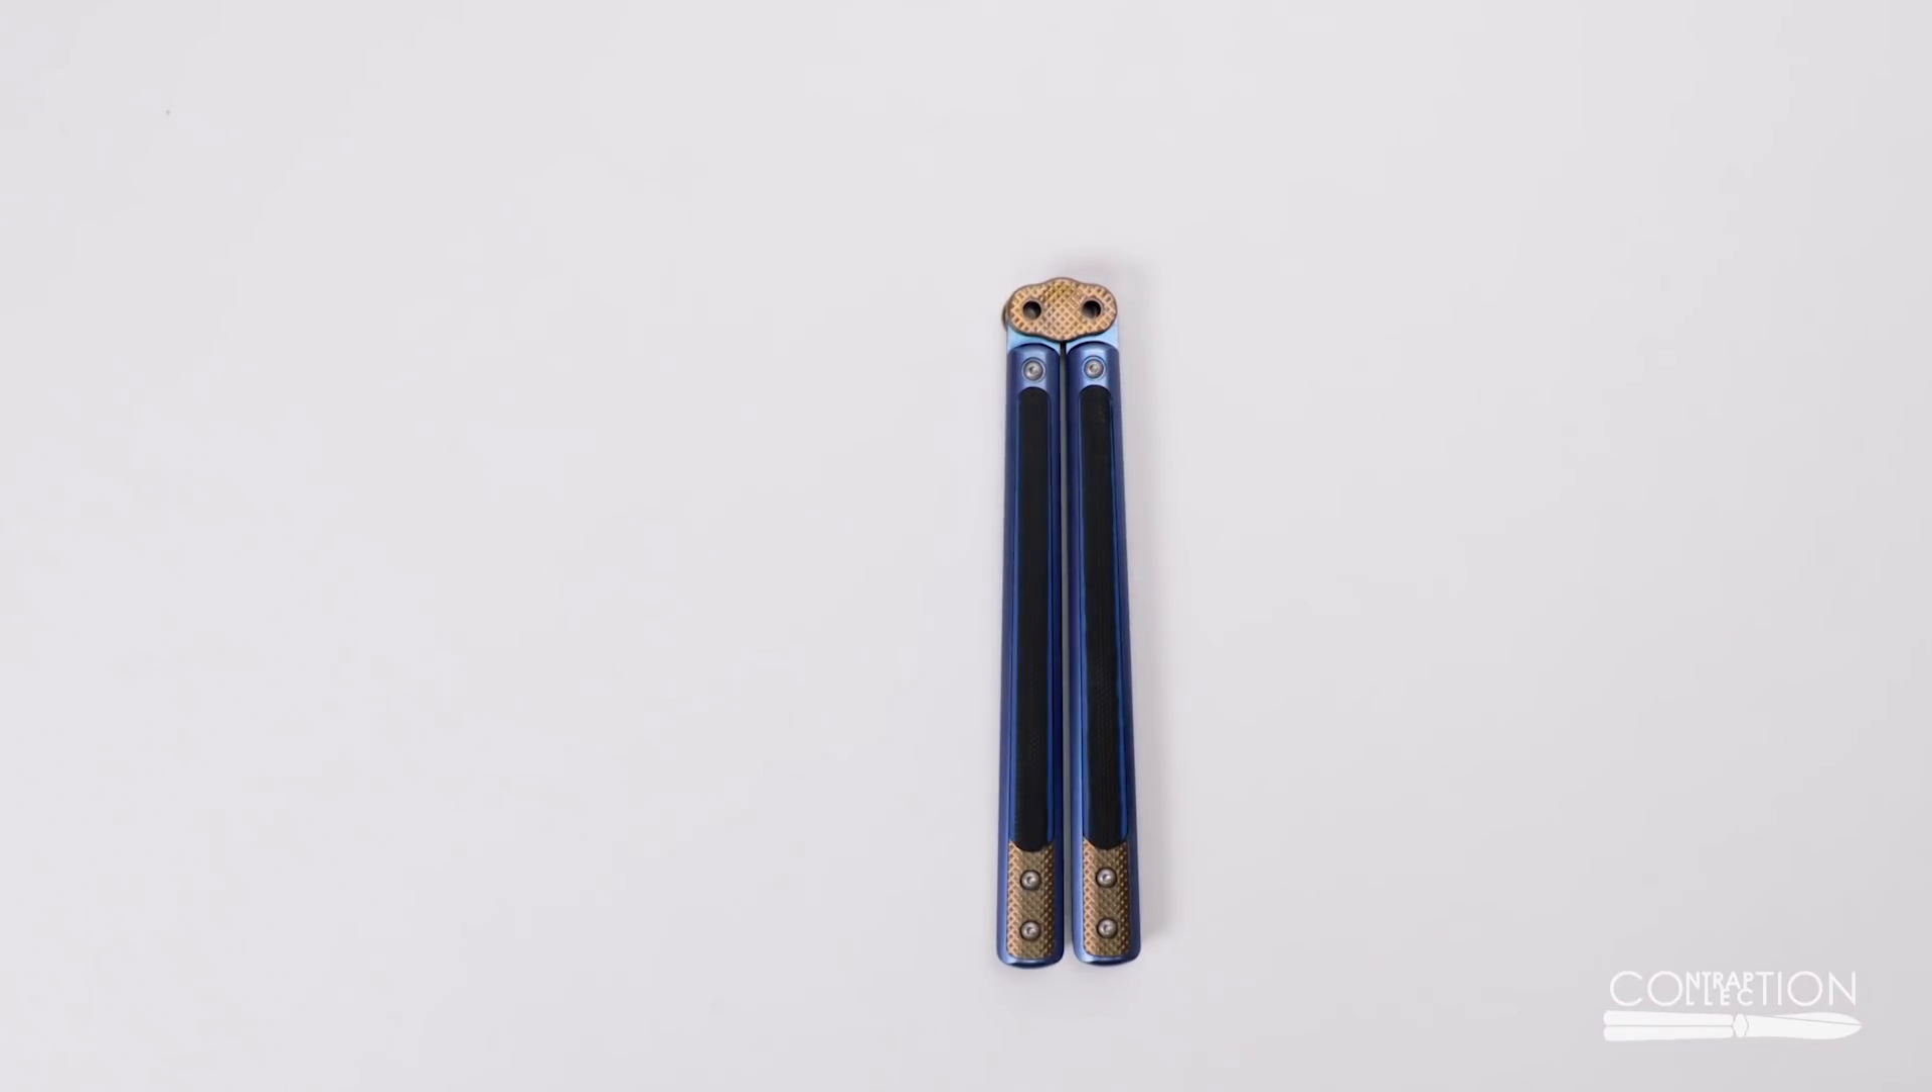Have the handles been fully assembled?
Yes.